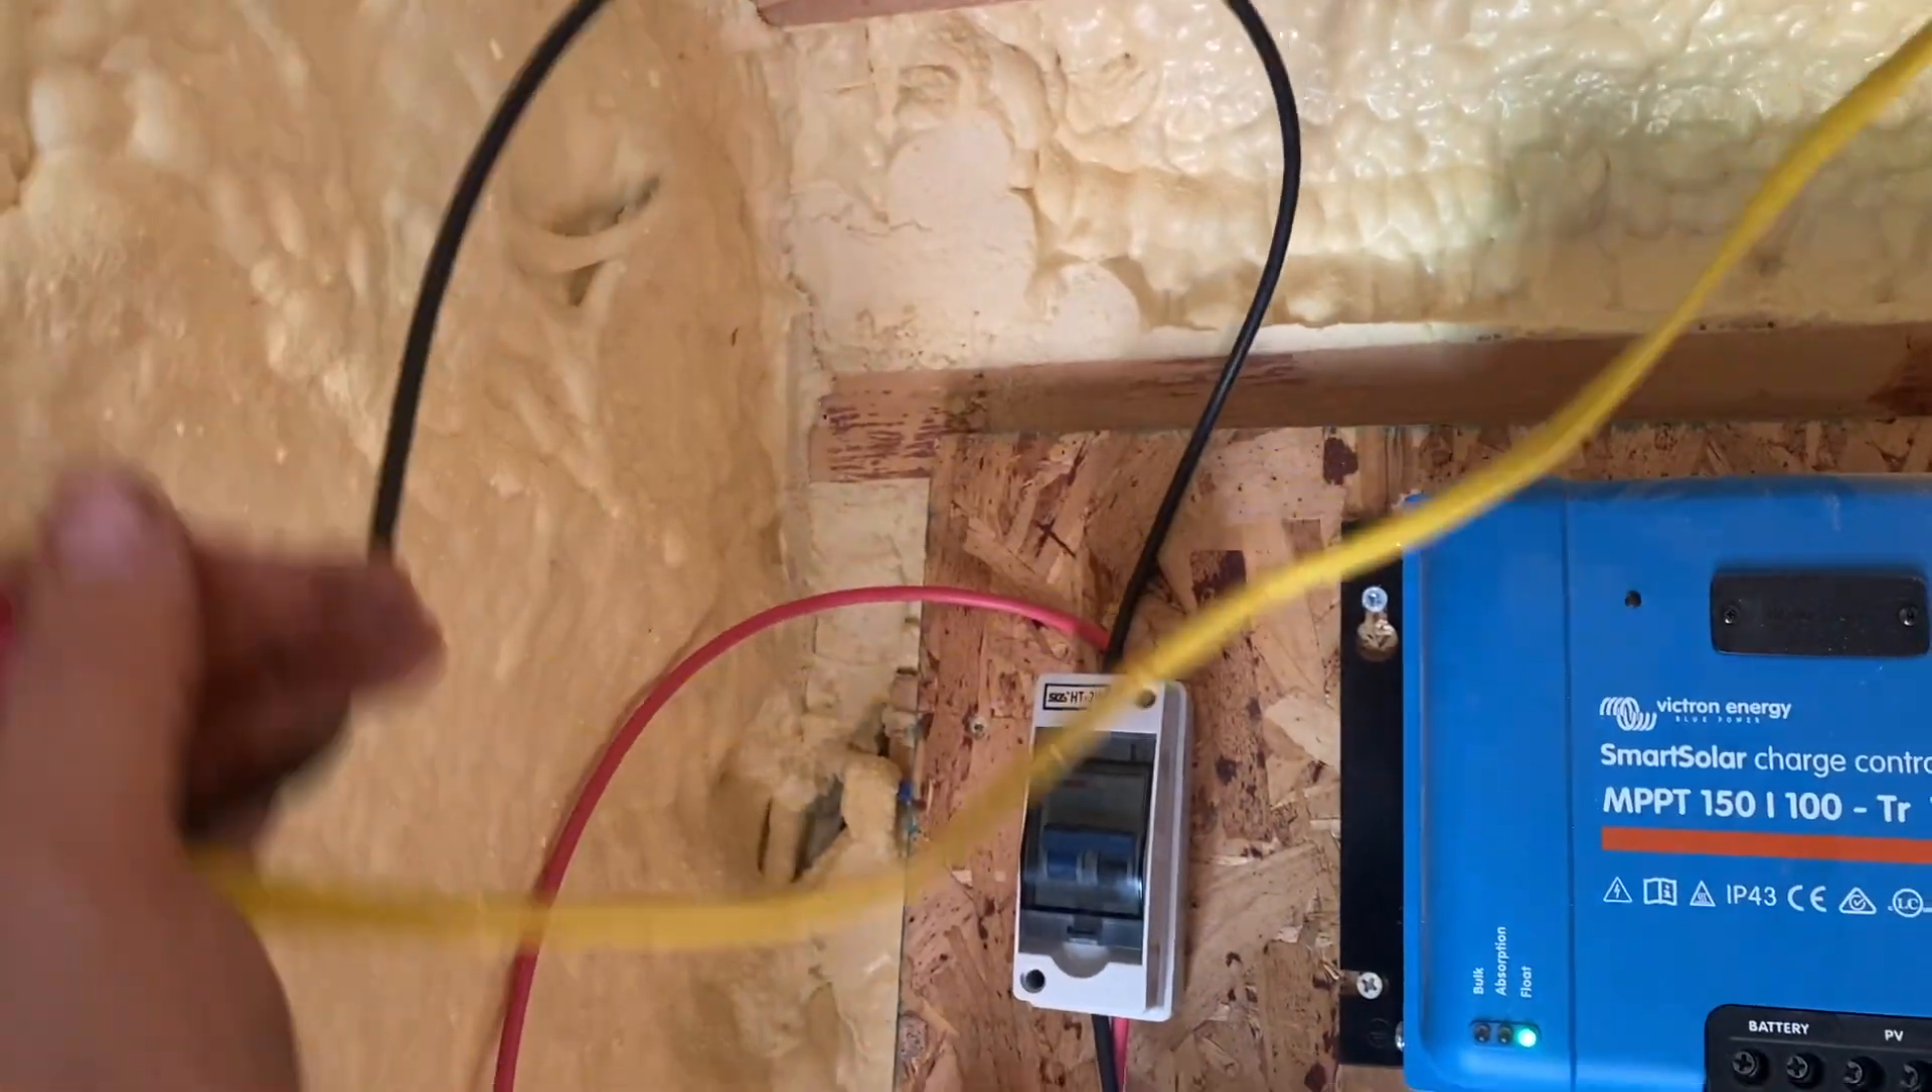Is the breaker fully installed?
Yes.